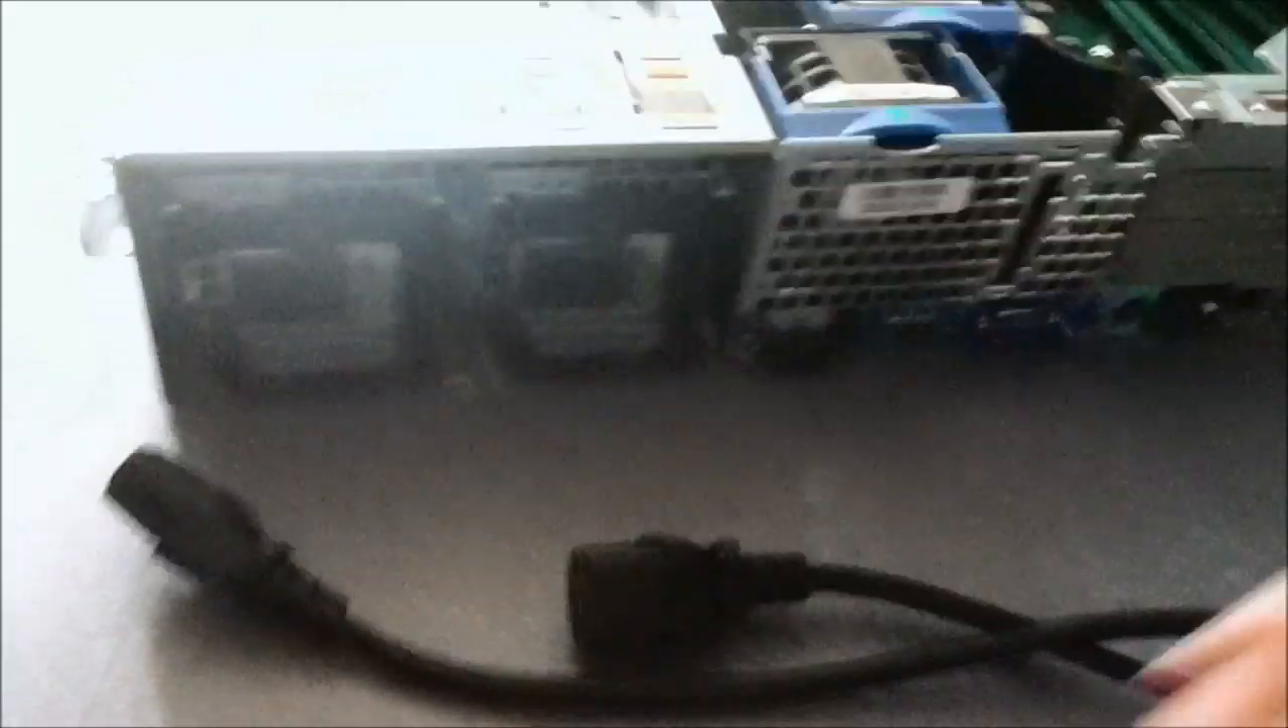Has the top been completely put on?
No.